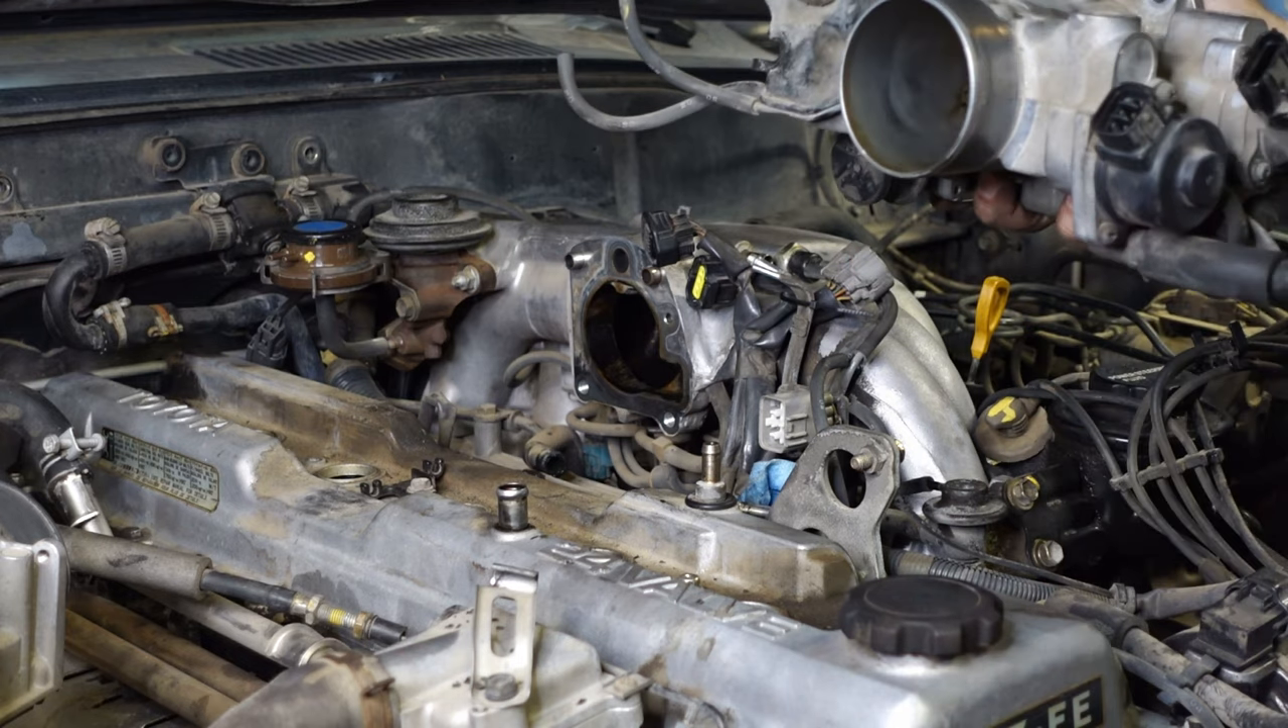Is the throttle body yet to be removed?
No.